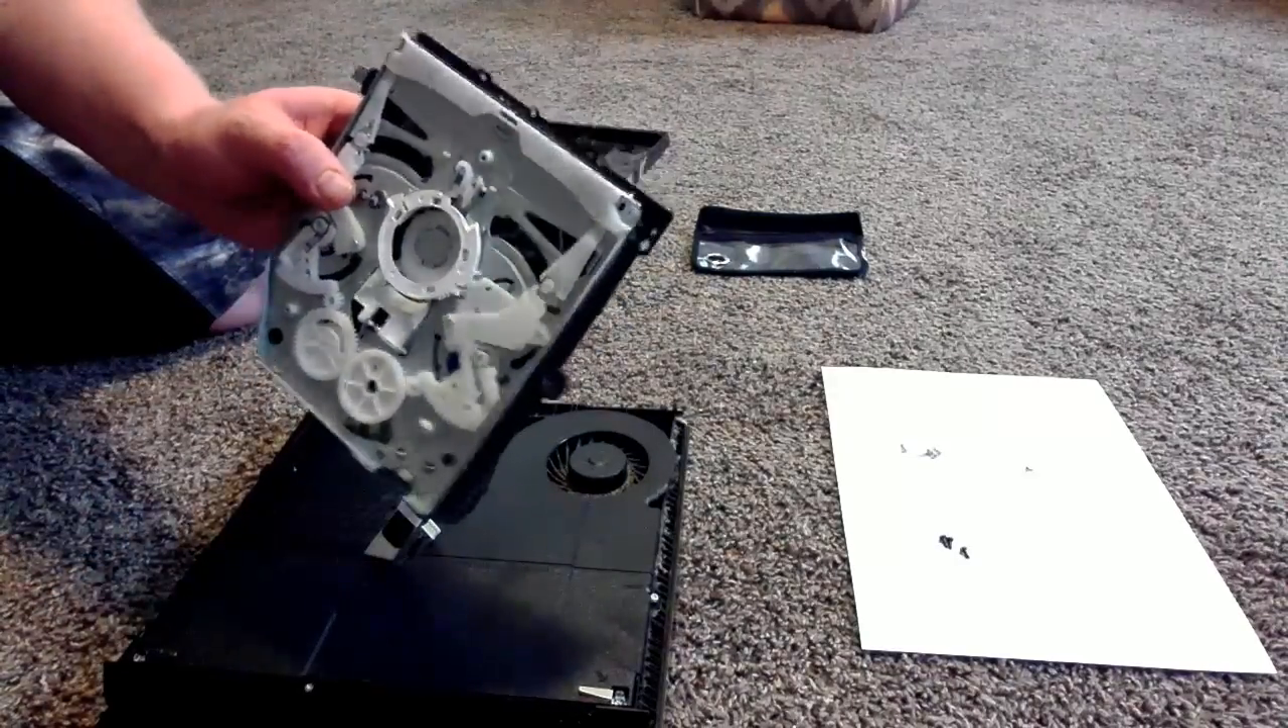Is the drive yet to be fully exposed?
No.